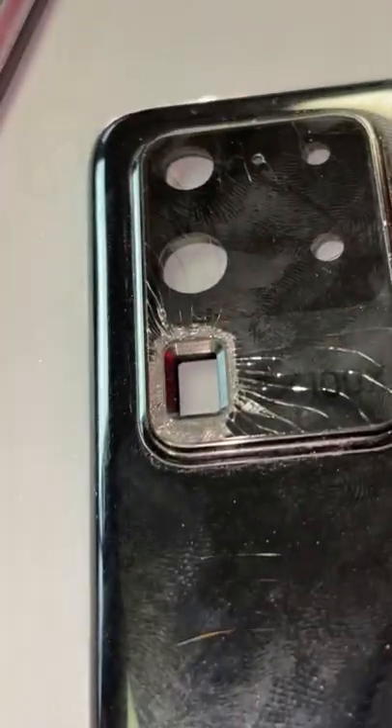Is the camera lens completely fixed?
No.